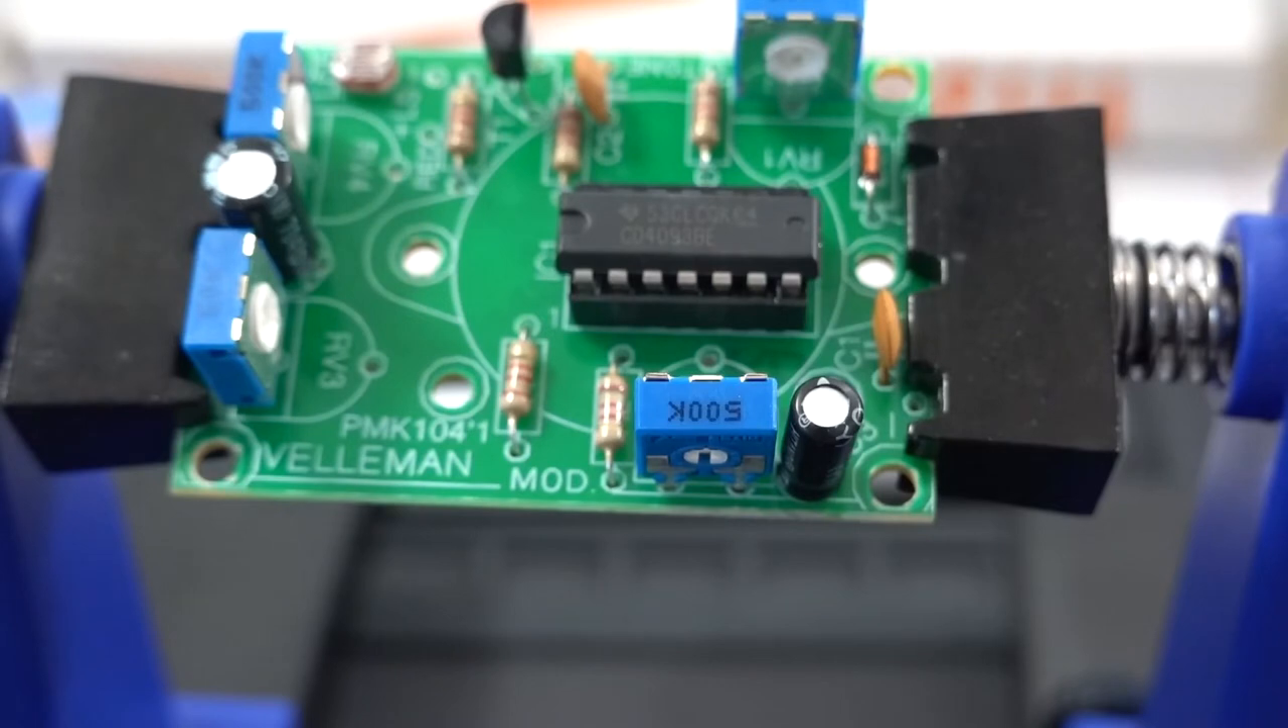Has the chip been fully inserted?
Yes.